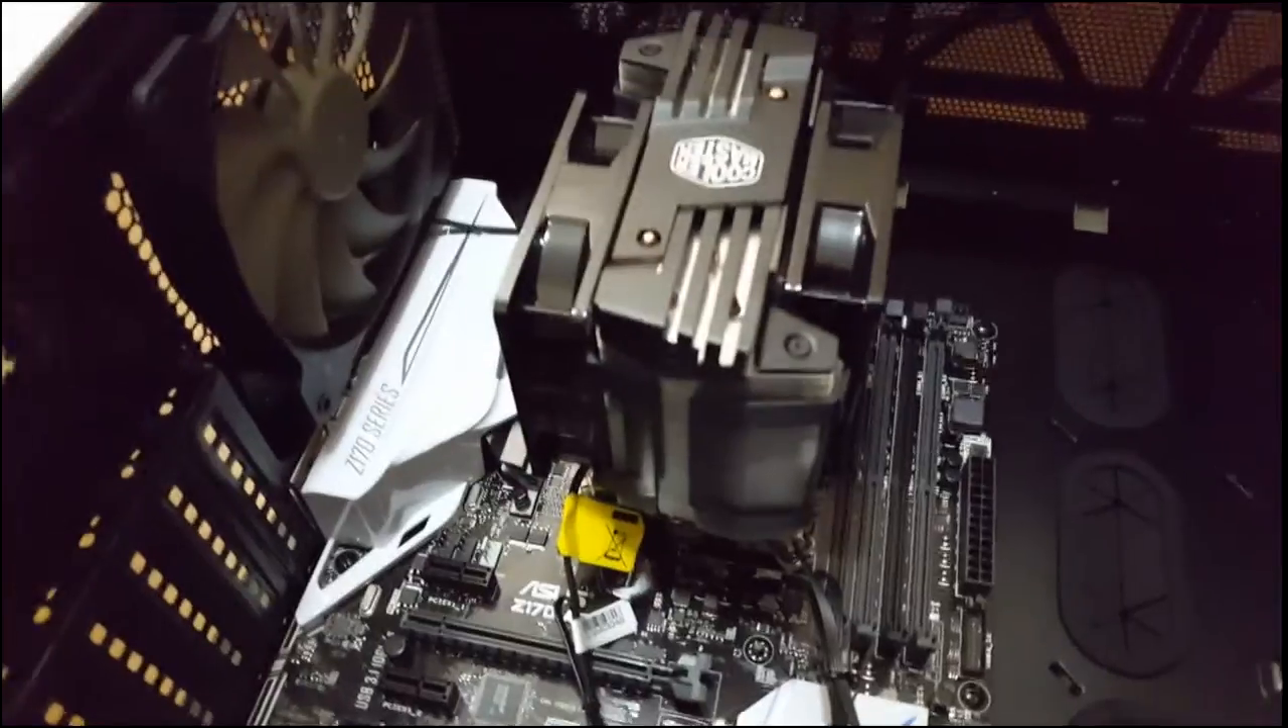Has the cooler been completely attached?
Yes.